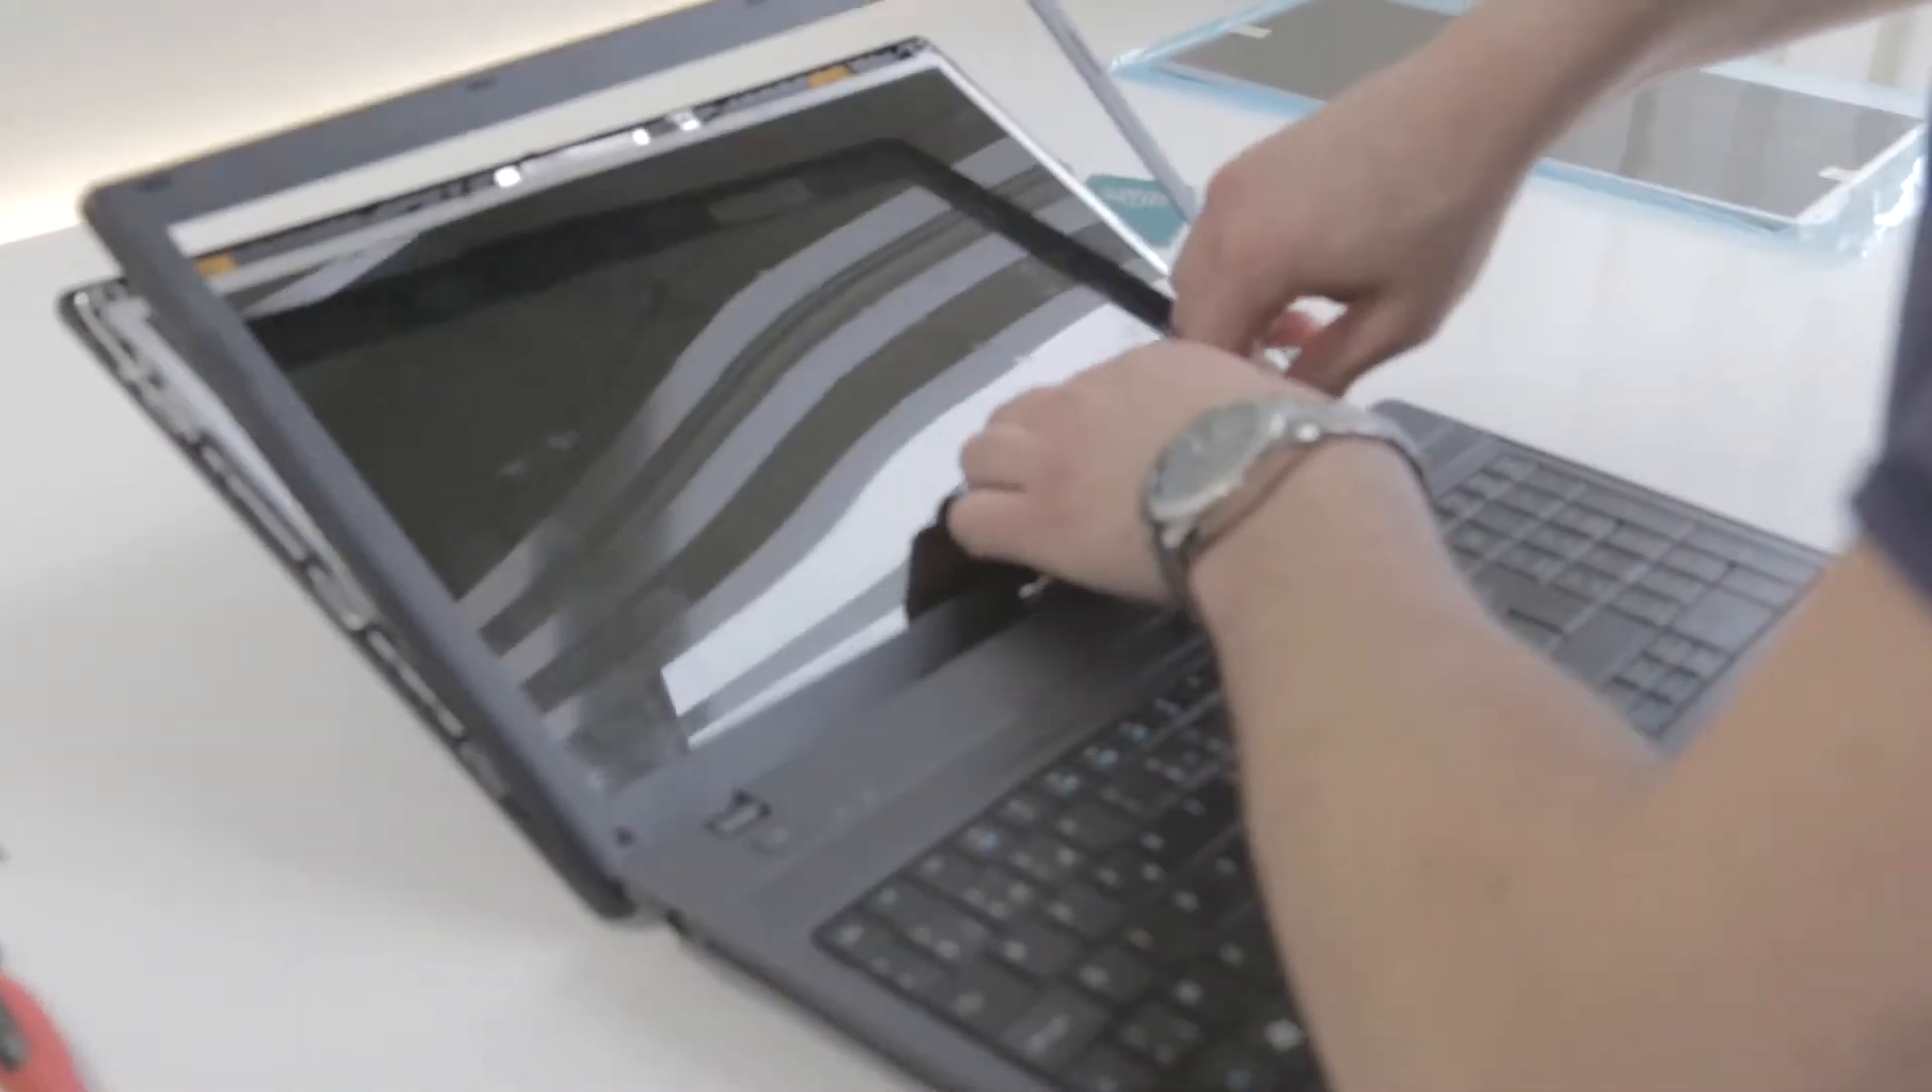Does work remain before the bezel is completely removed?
Yes.